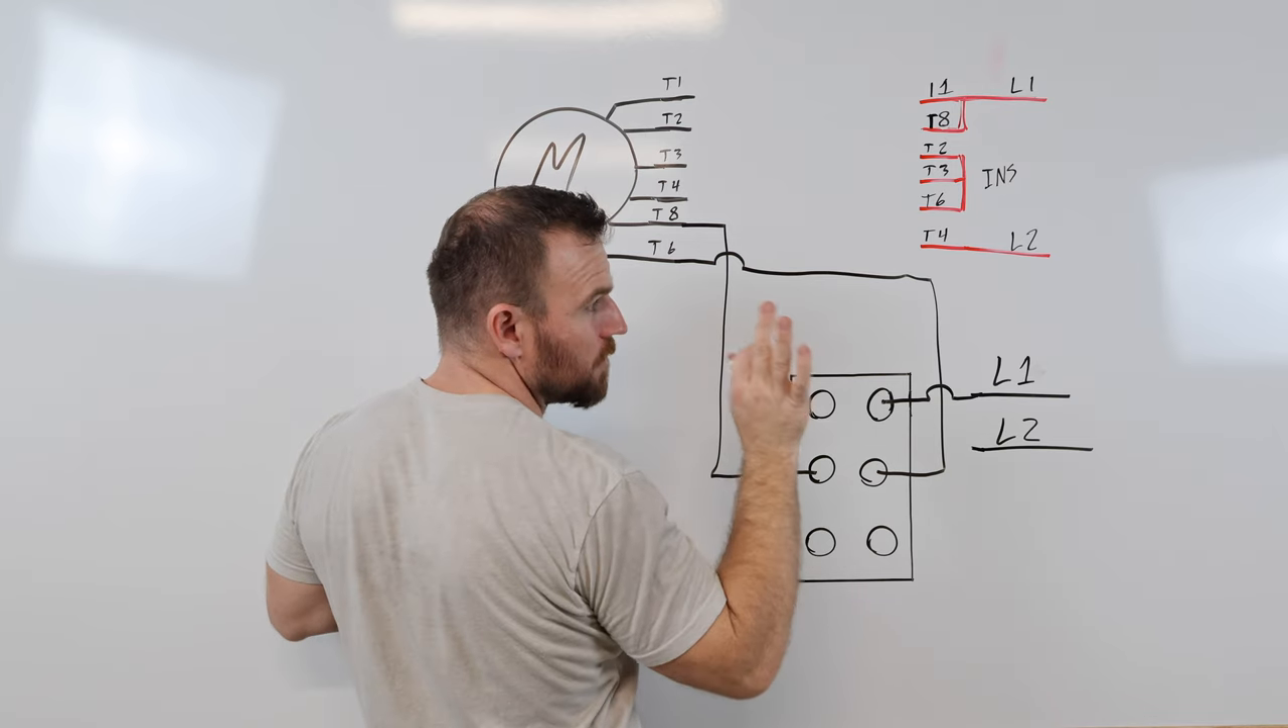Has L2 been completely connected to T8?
No.